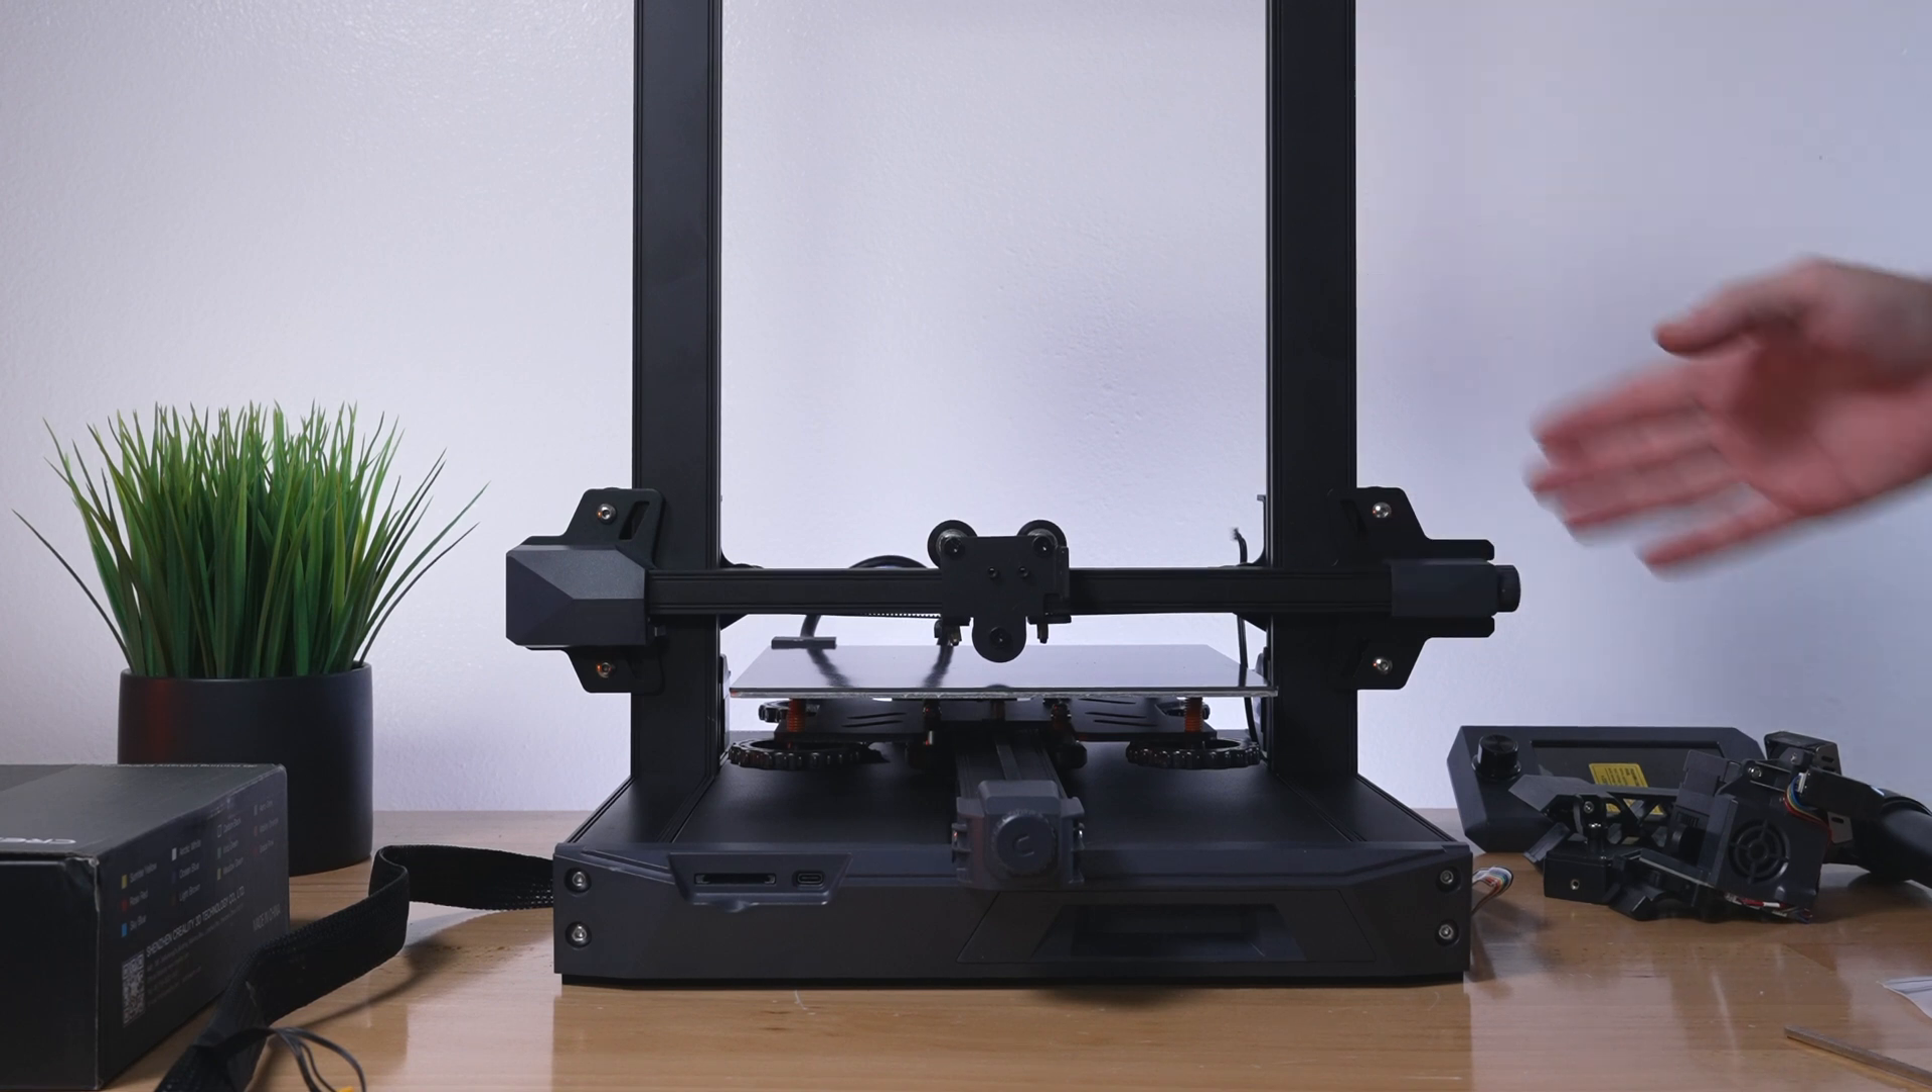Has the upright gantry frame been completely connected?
Yes.